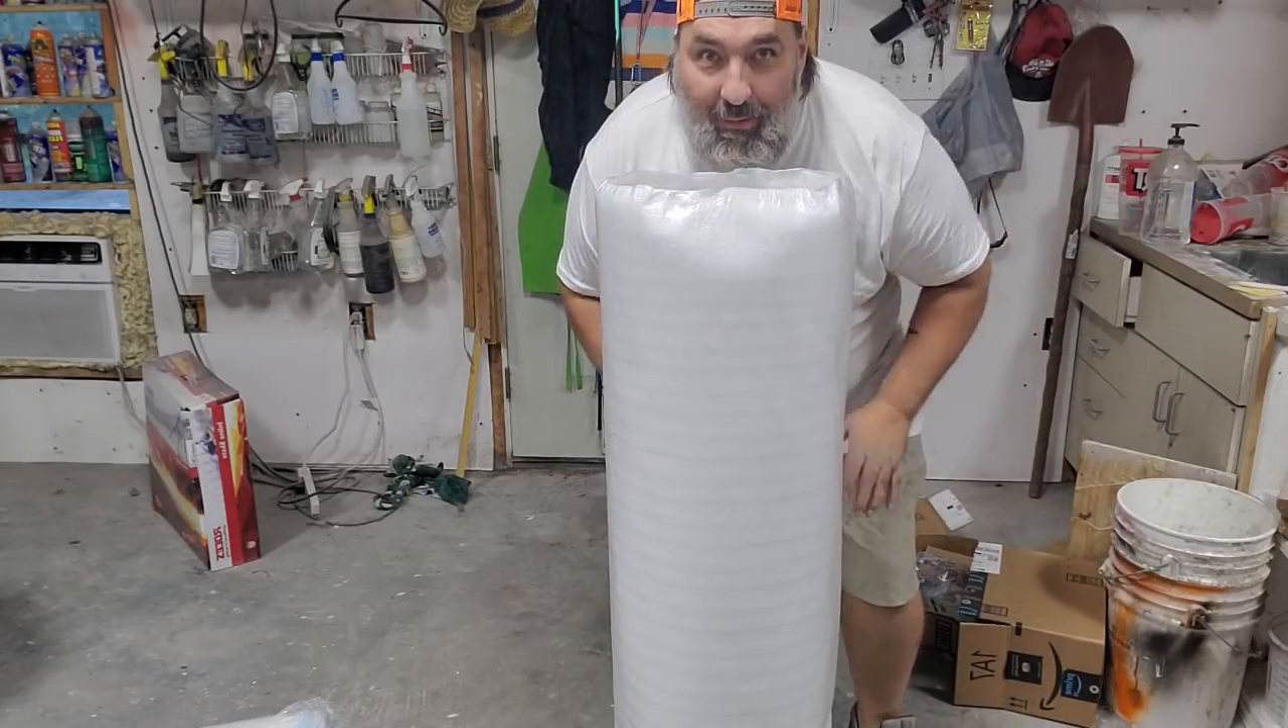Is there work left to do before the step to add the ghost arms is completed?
Yes.